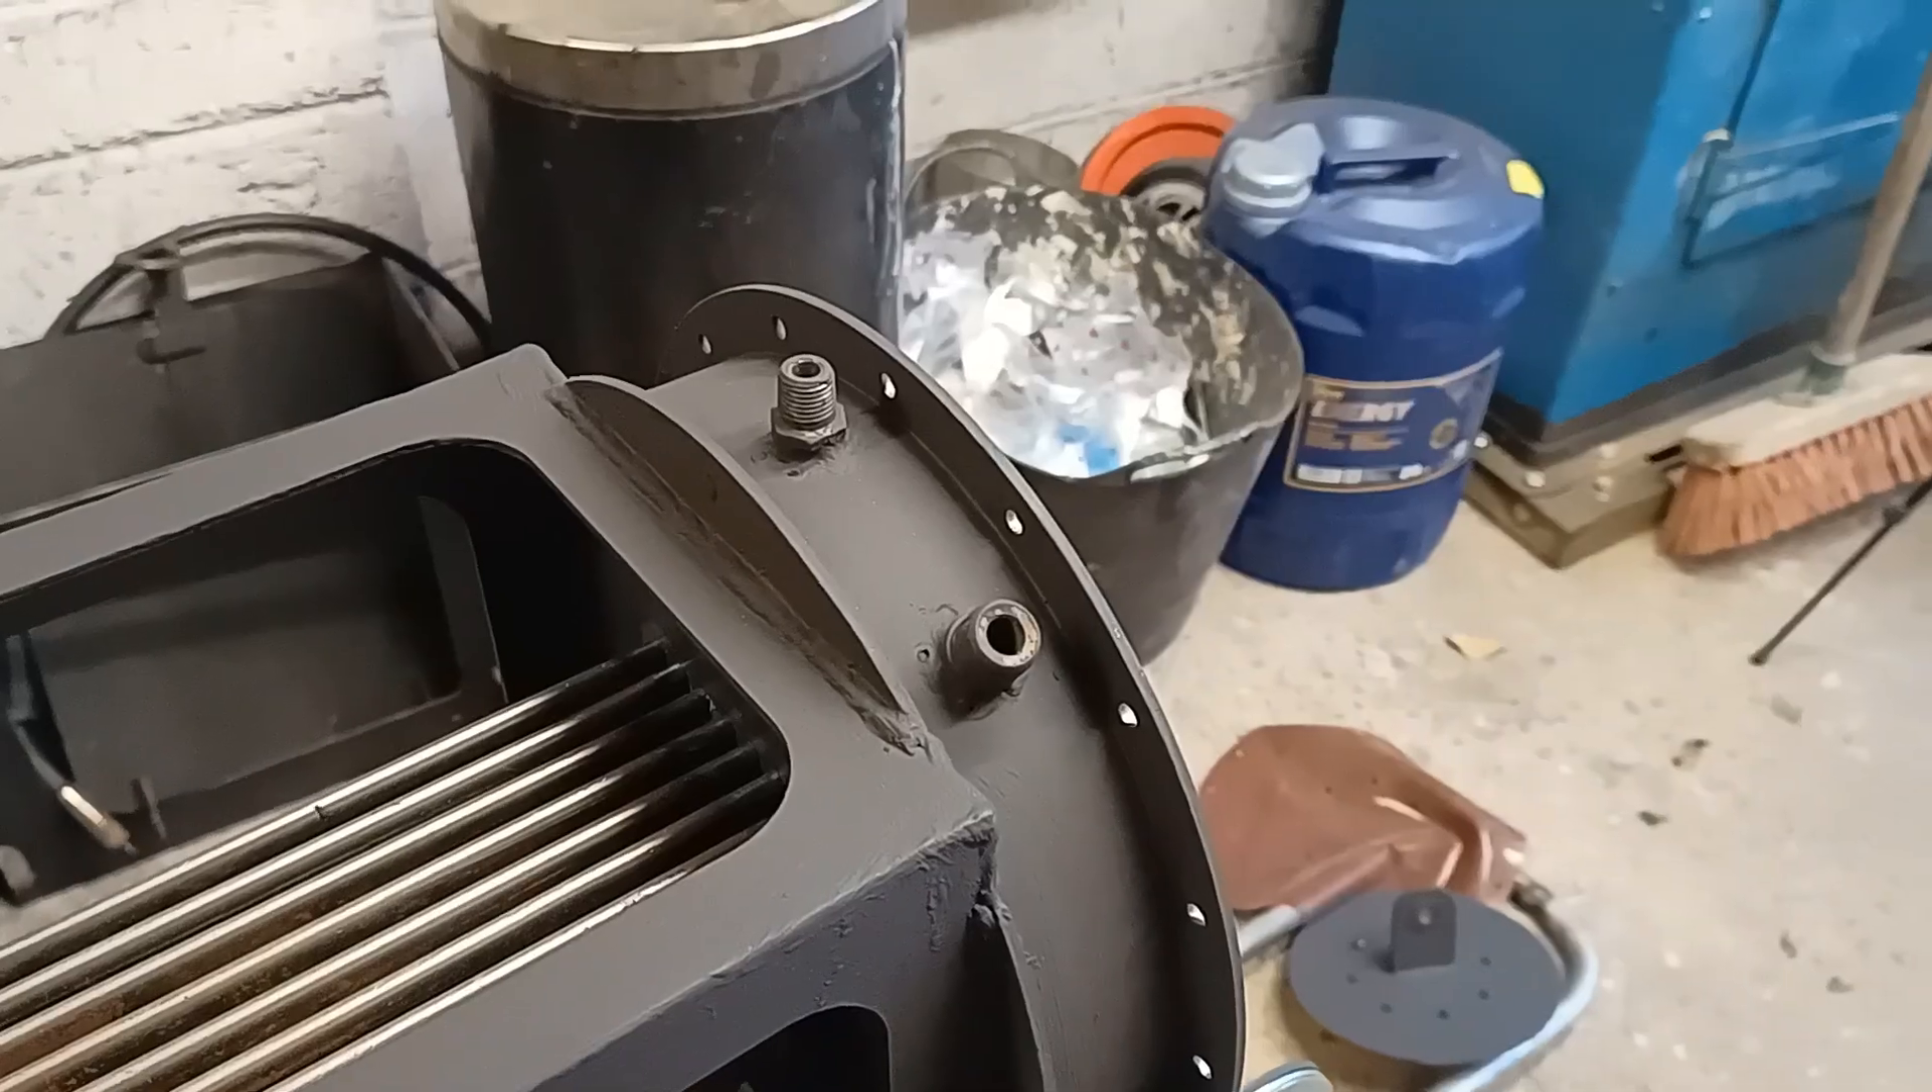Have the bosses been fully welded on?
Yes.